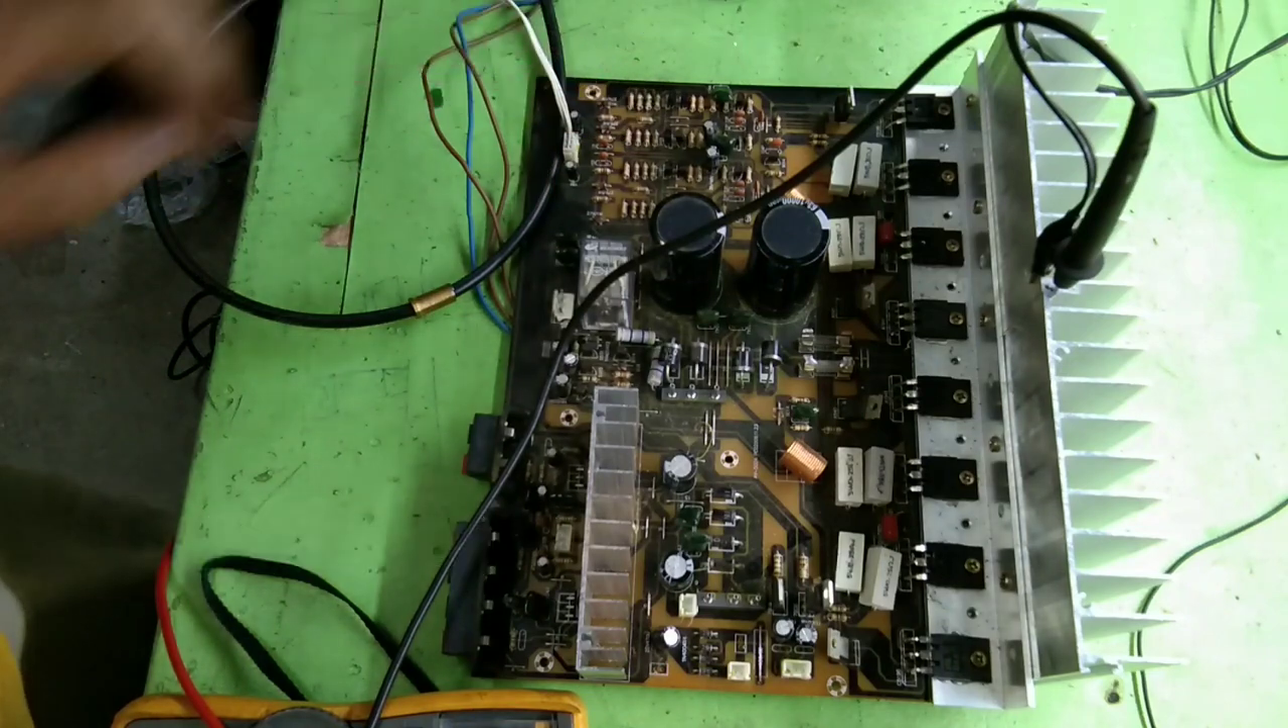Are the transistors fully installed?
Yes.